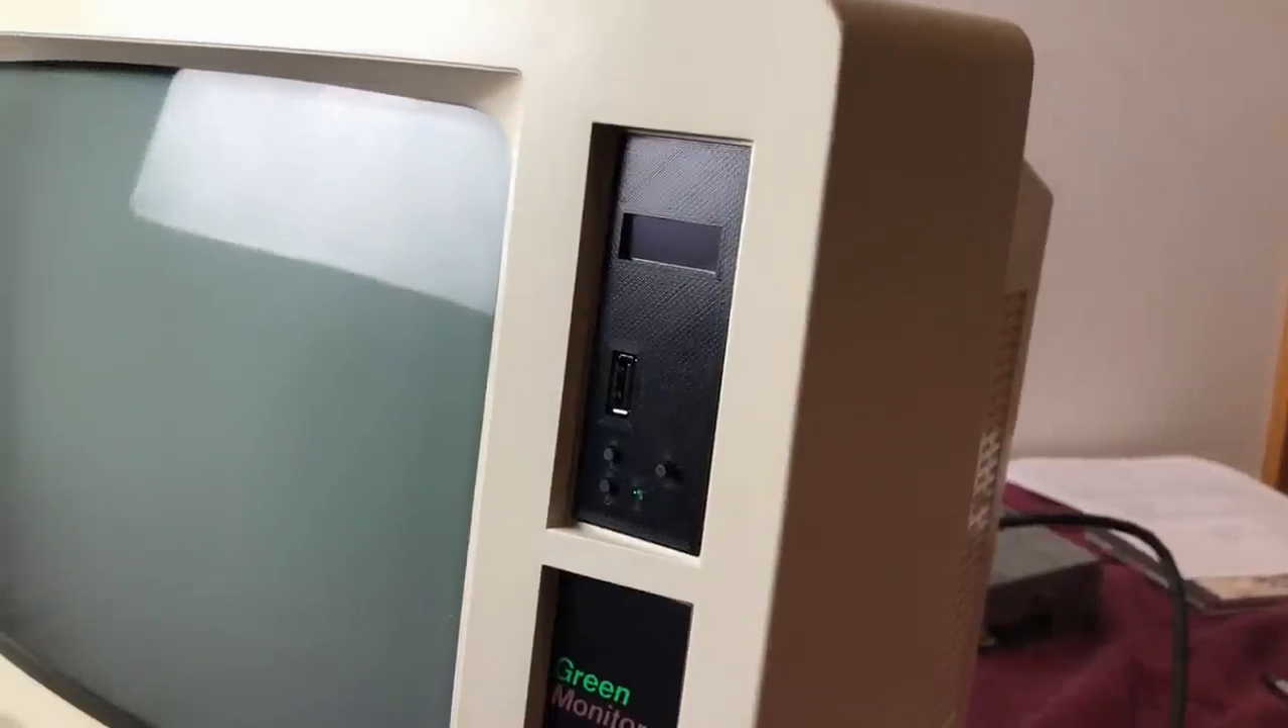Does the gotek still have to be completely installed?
No.